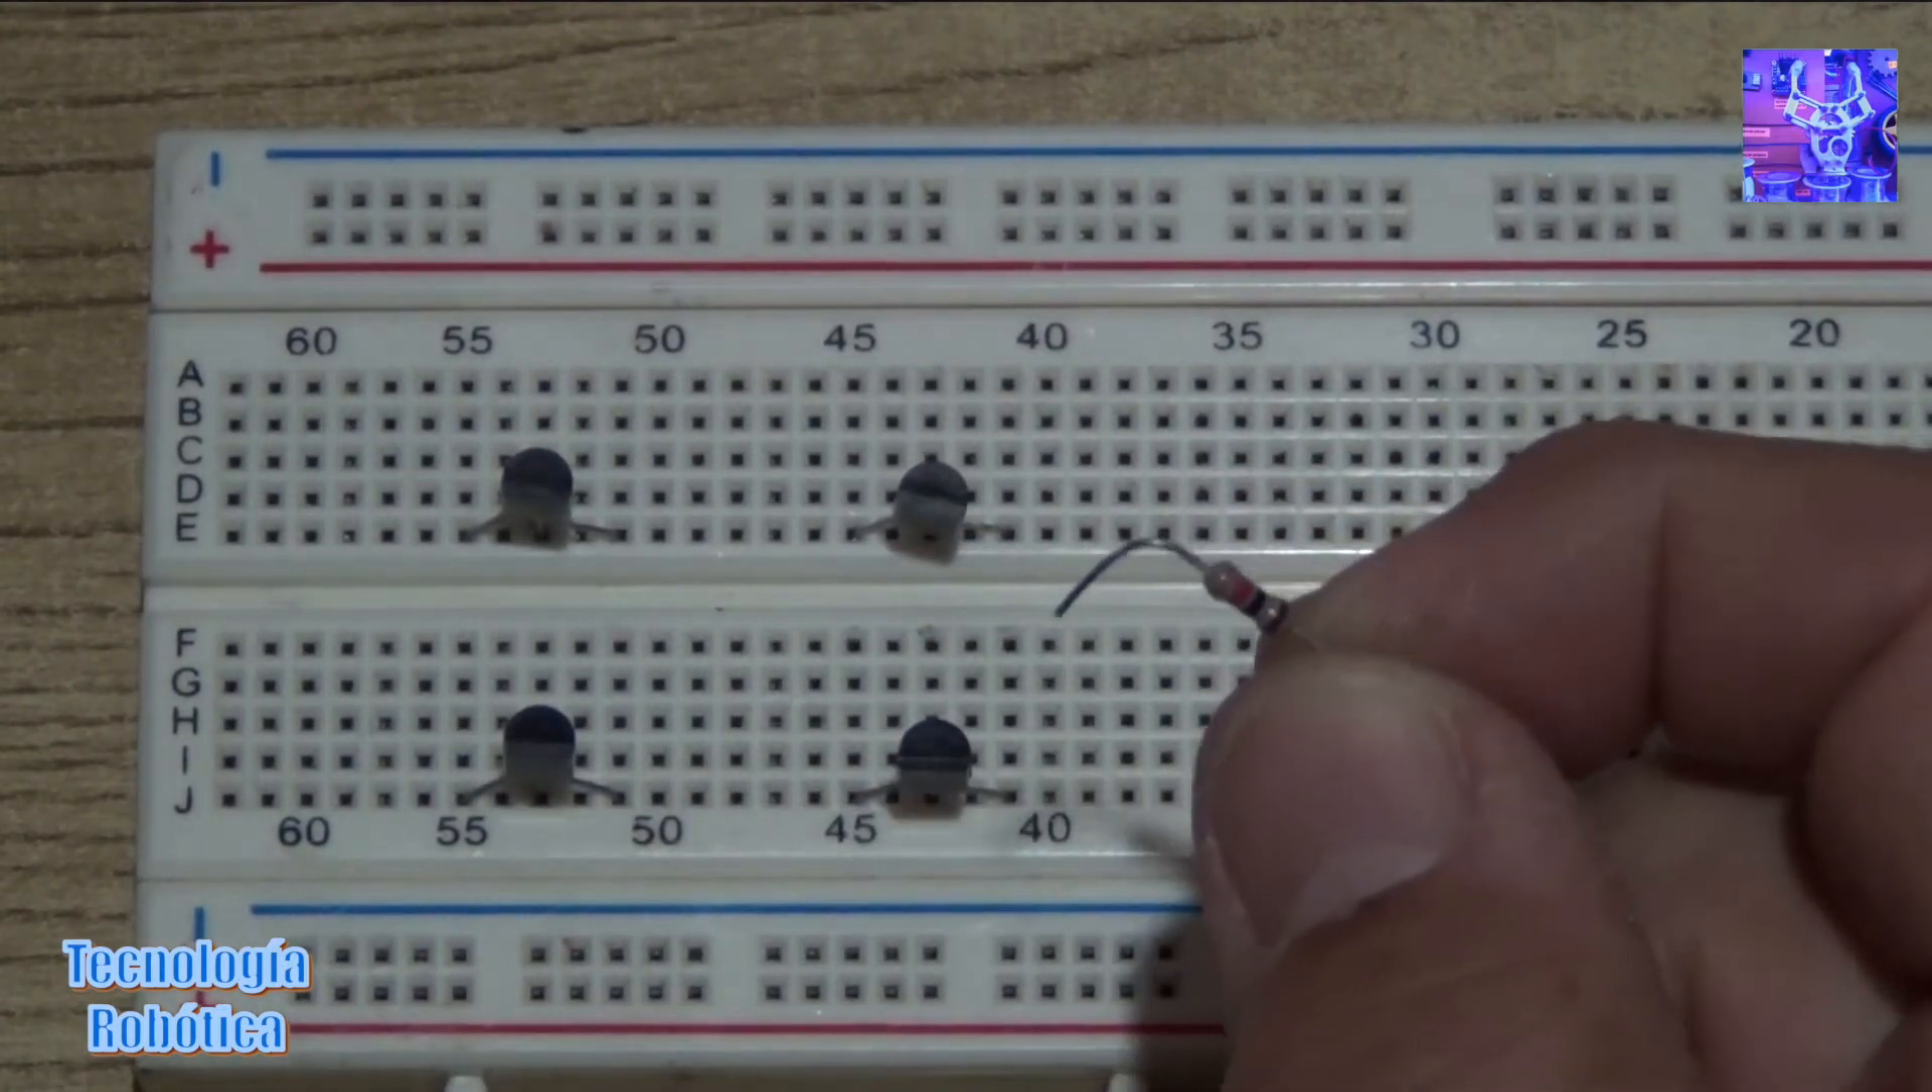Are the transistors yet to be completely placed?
No.